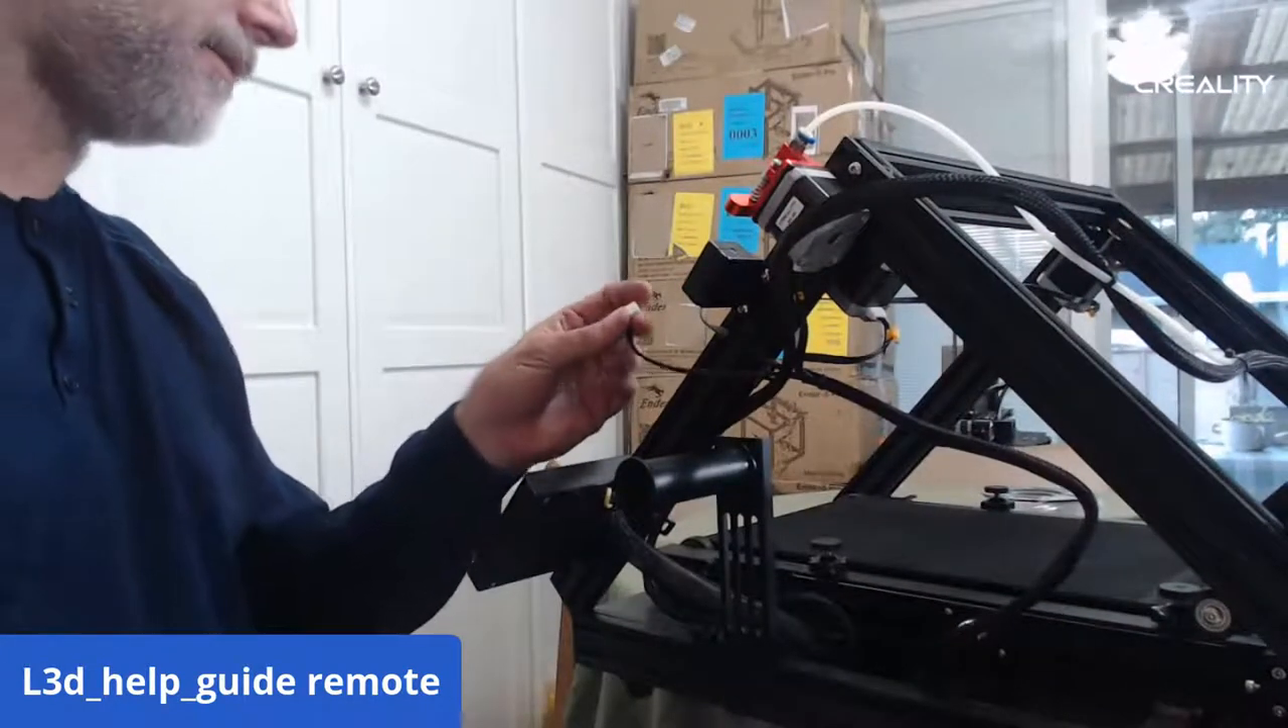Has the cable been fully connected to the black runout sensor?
No.